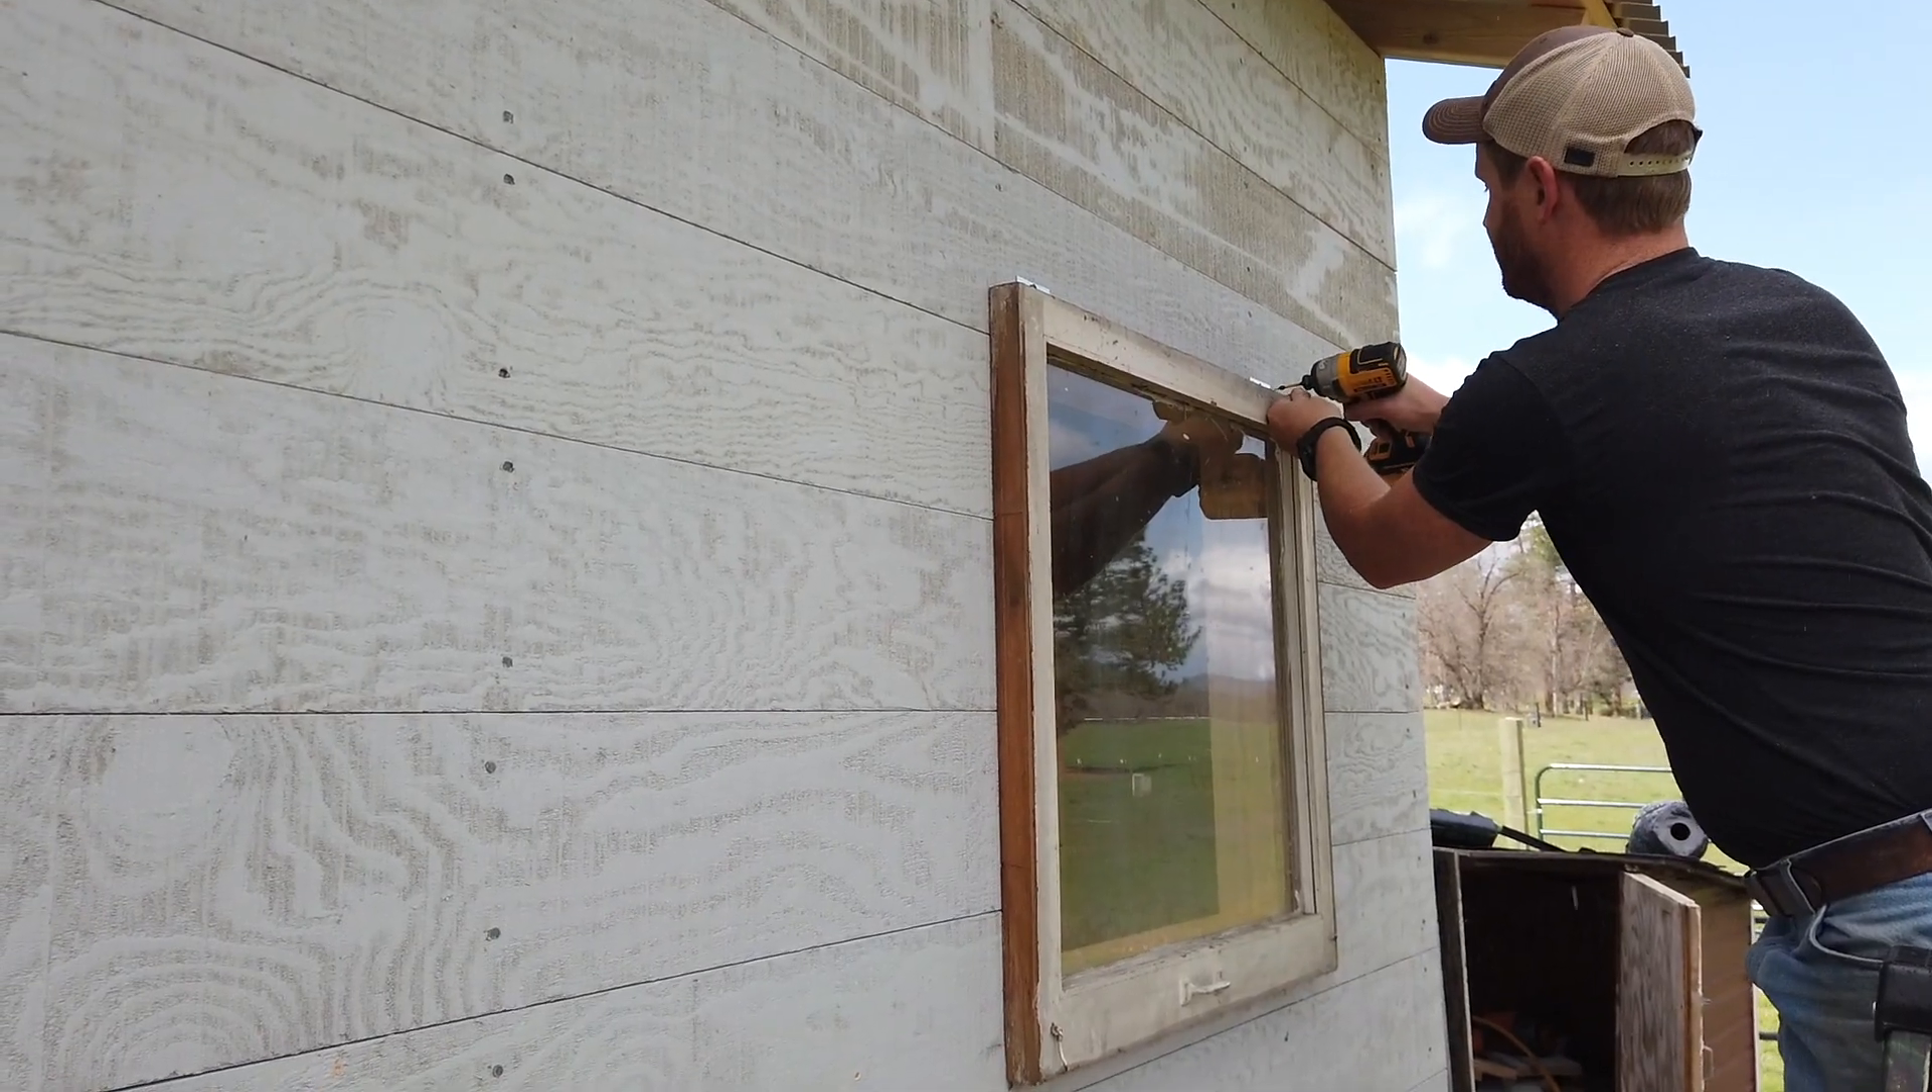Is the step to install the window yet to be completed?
Yes.